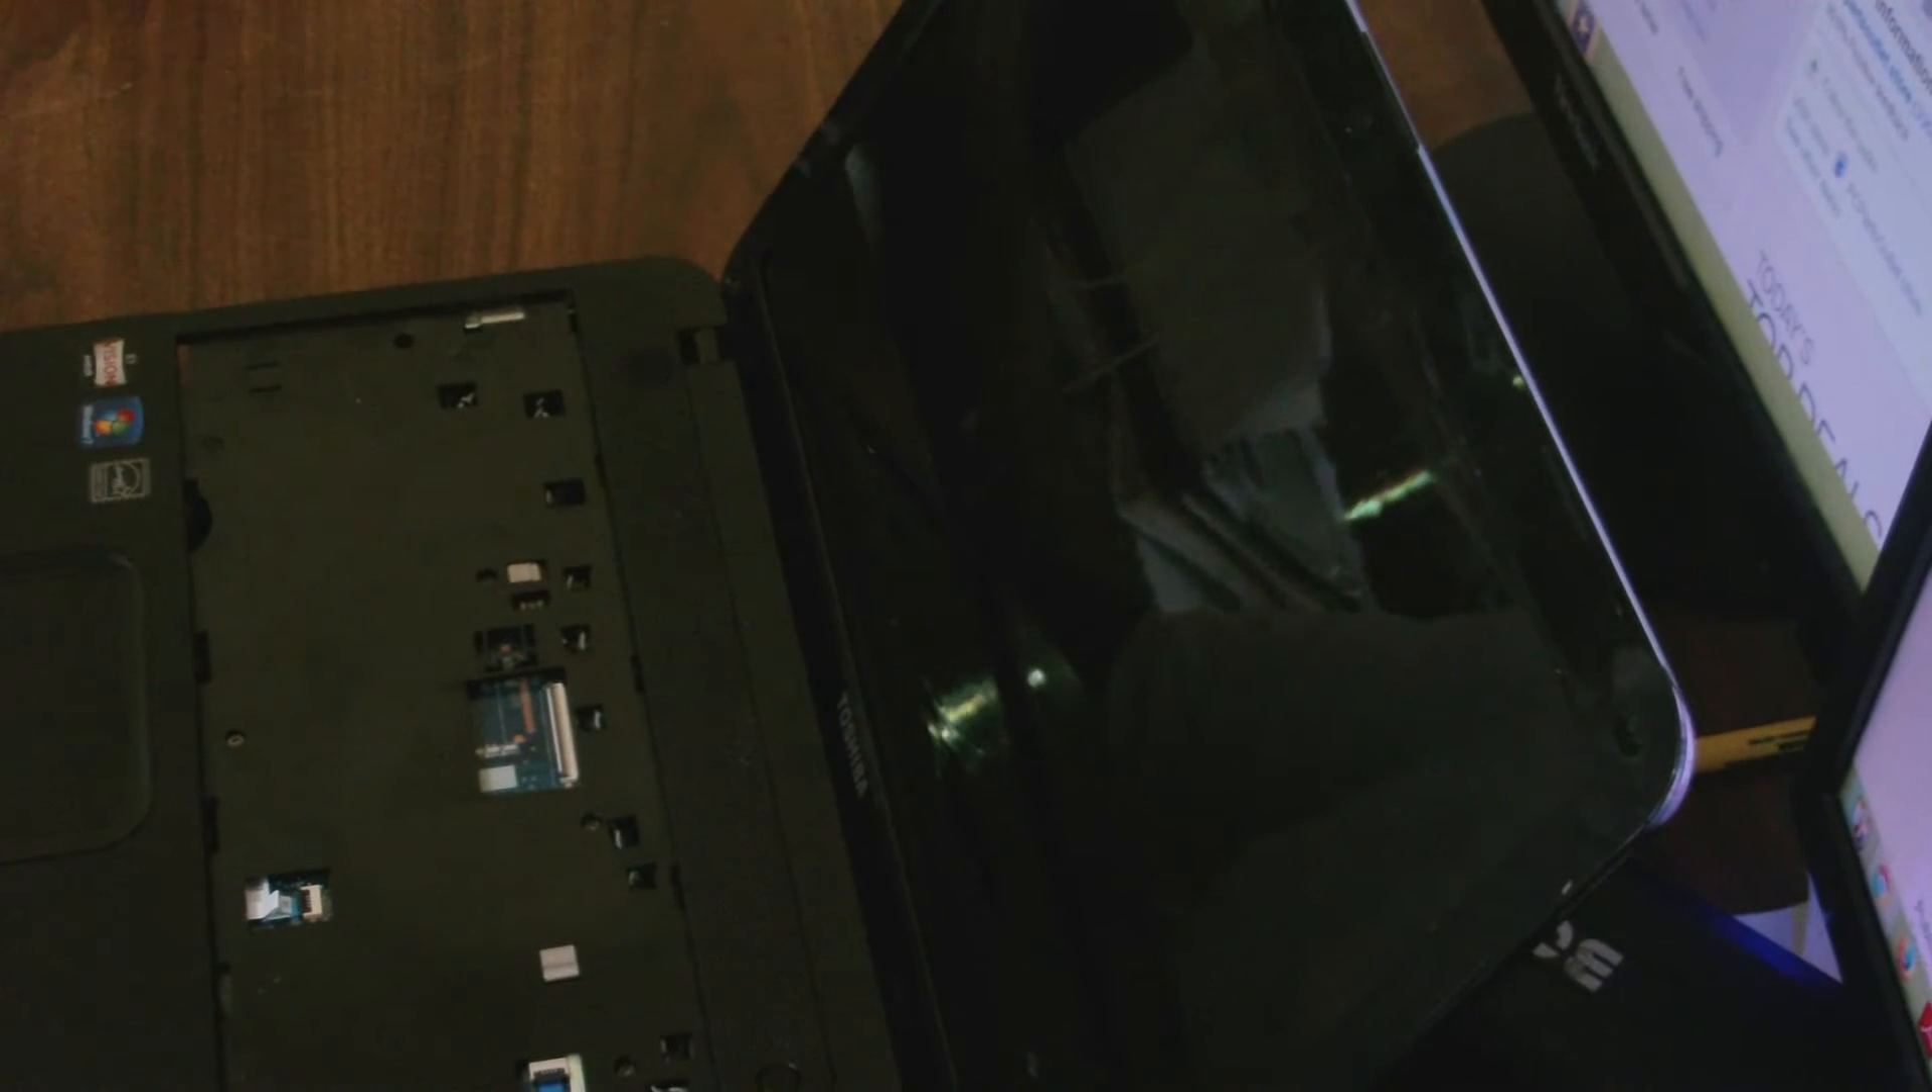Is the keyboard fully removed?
Yes.